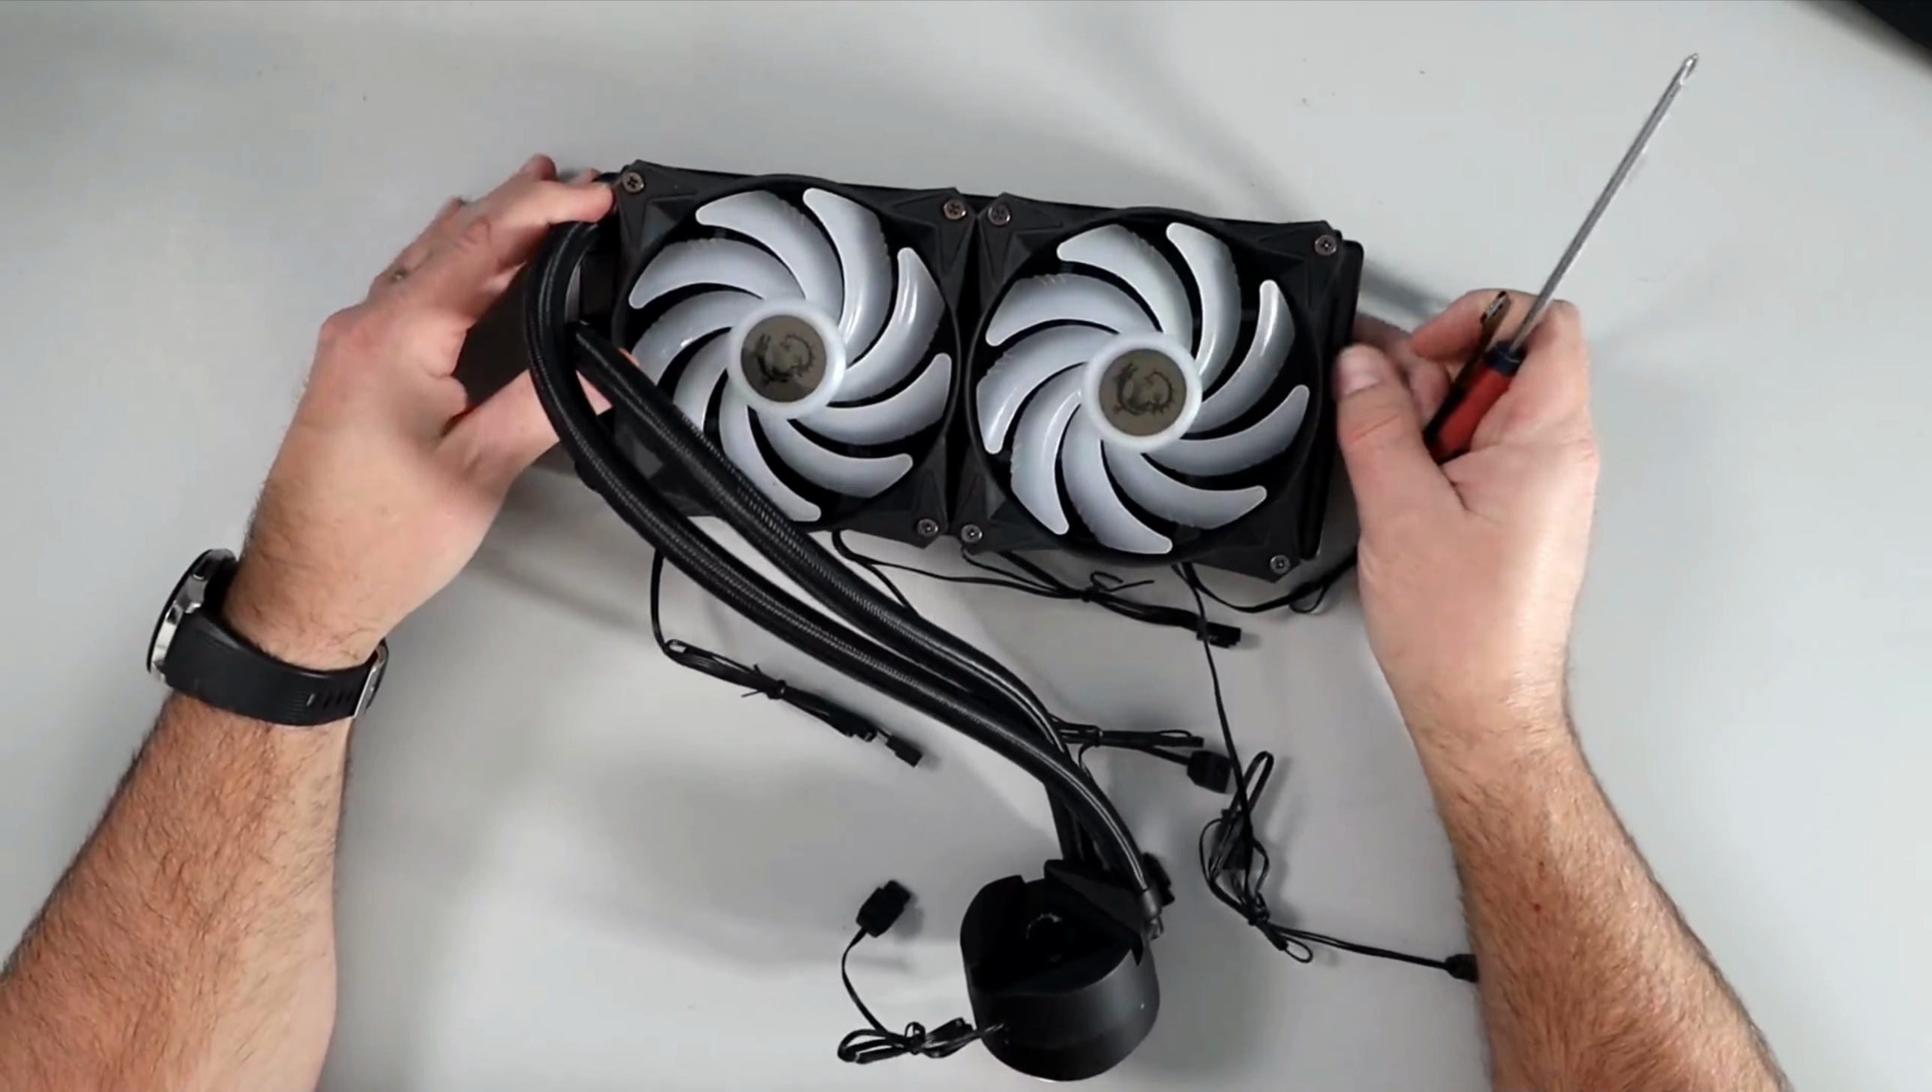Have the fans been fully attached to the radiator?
Yes.